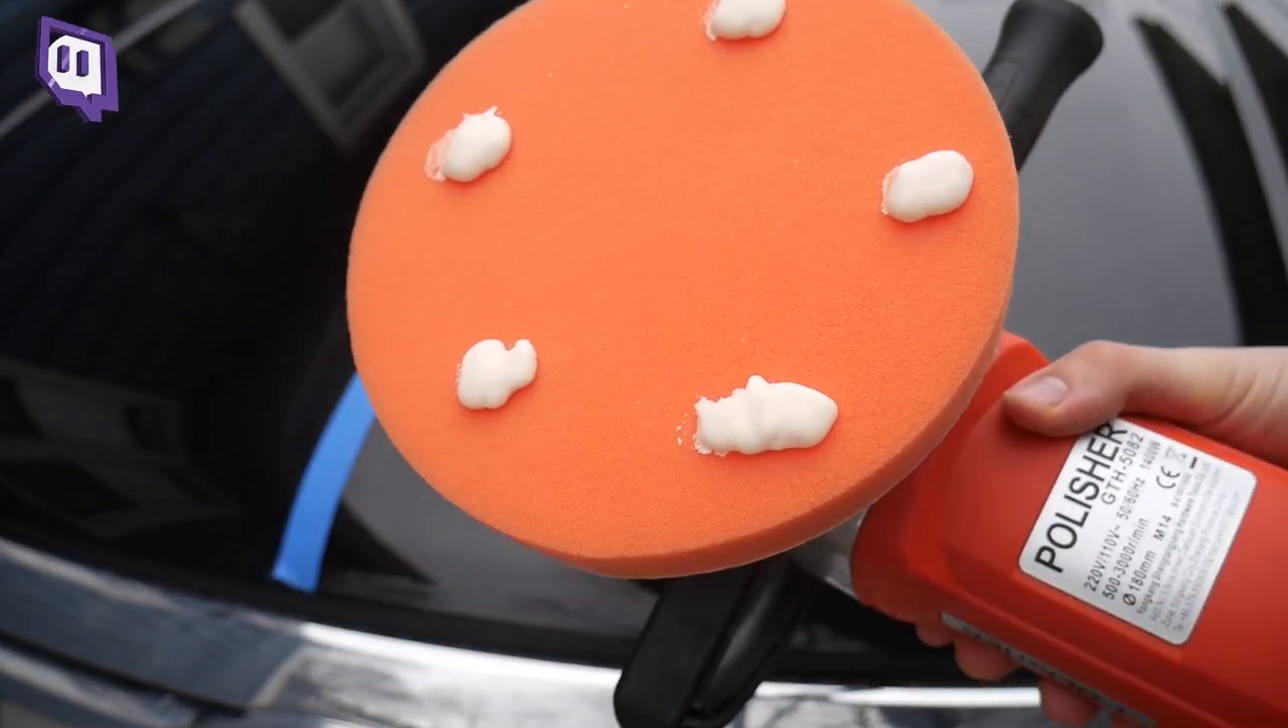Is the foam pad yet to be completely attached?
No.